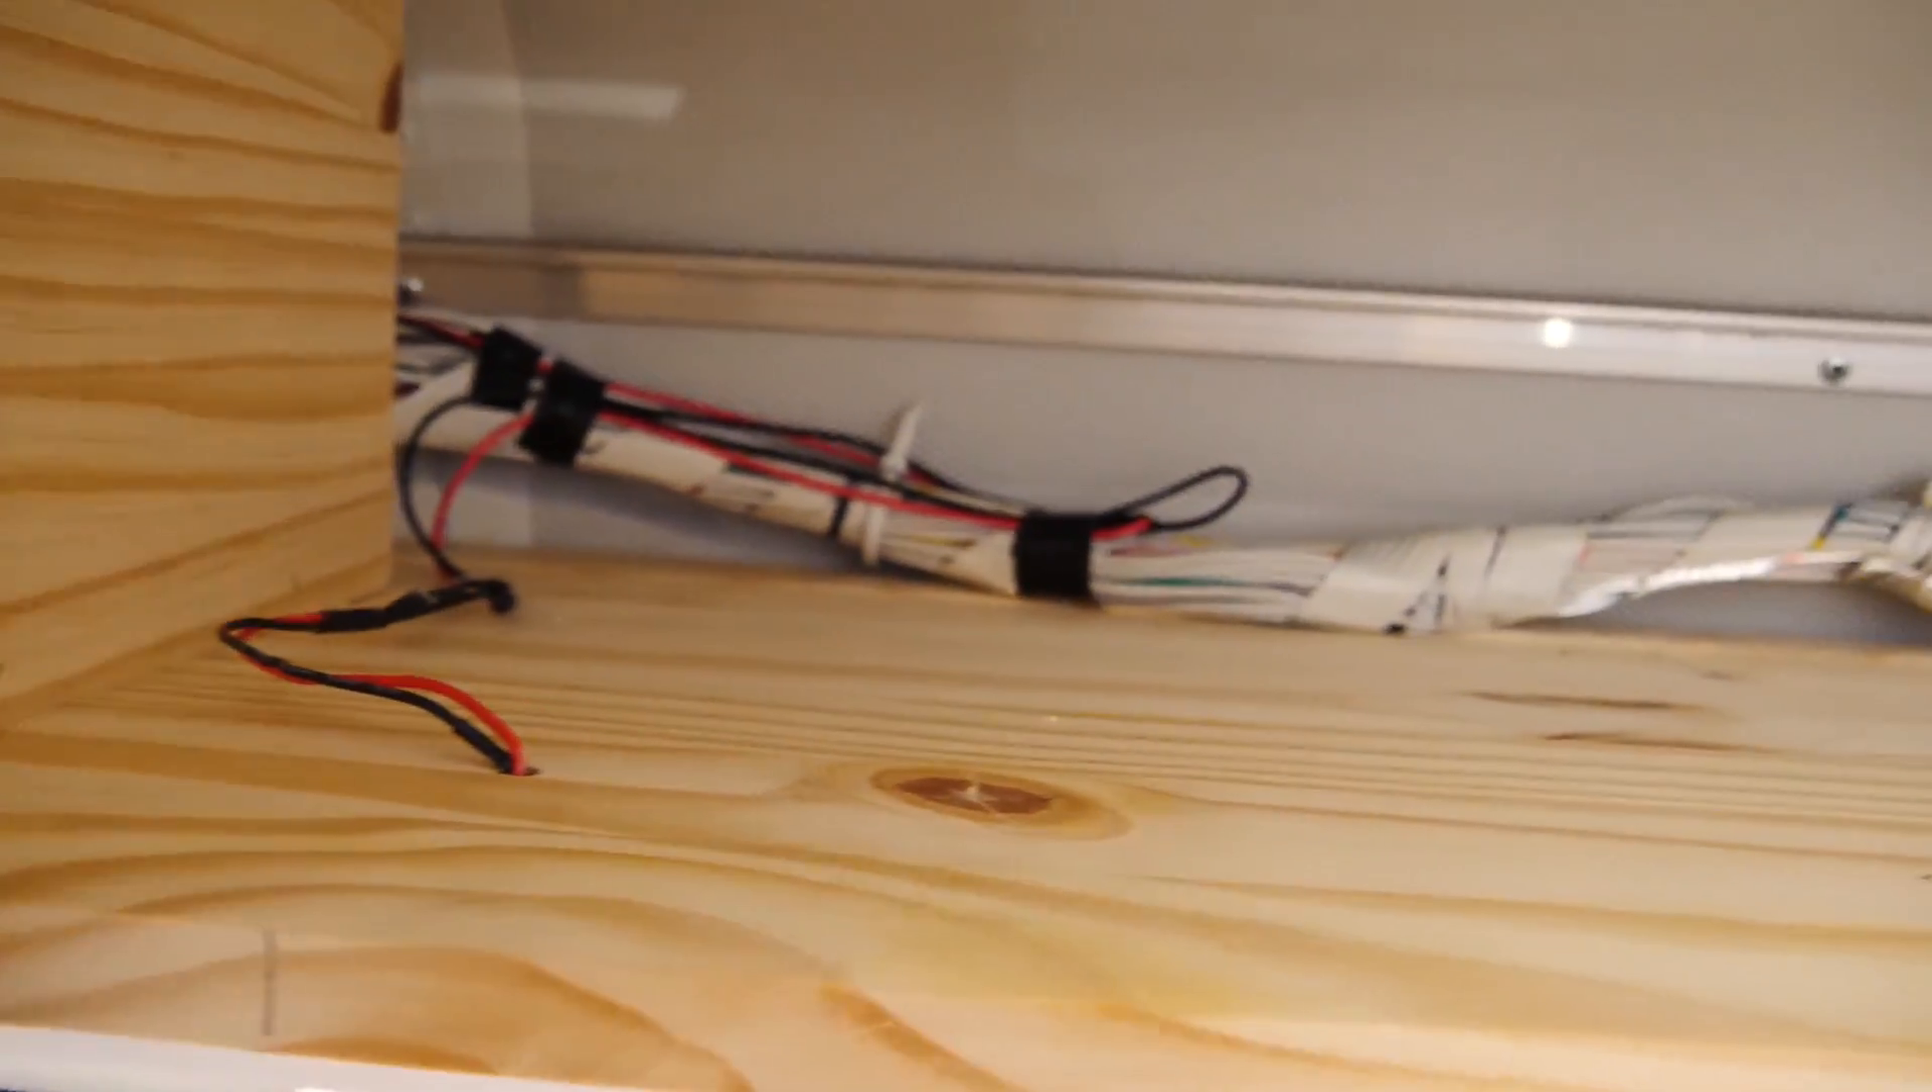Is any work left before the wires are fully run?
No.